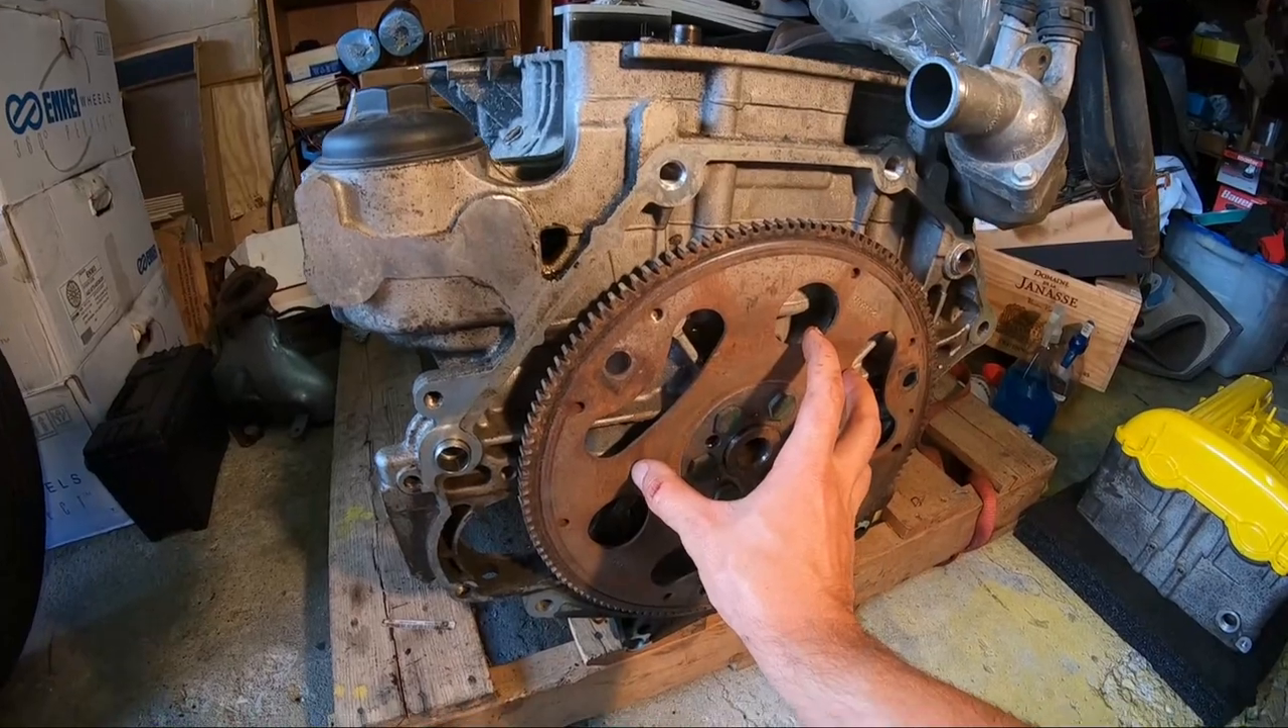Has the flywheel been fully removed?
No.